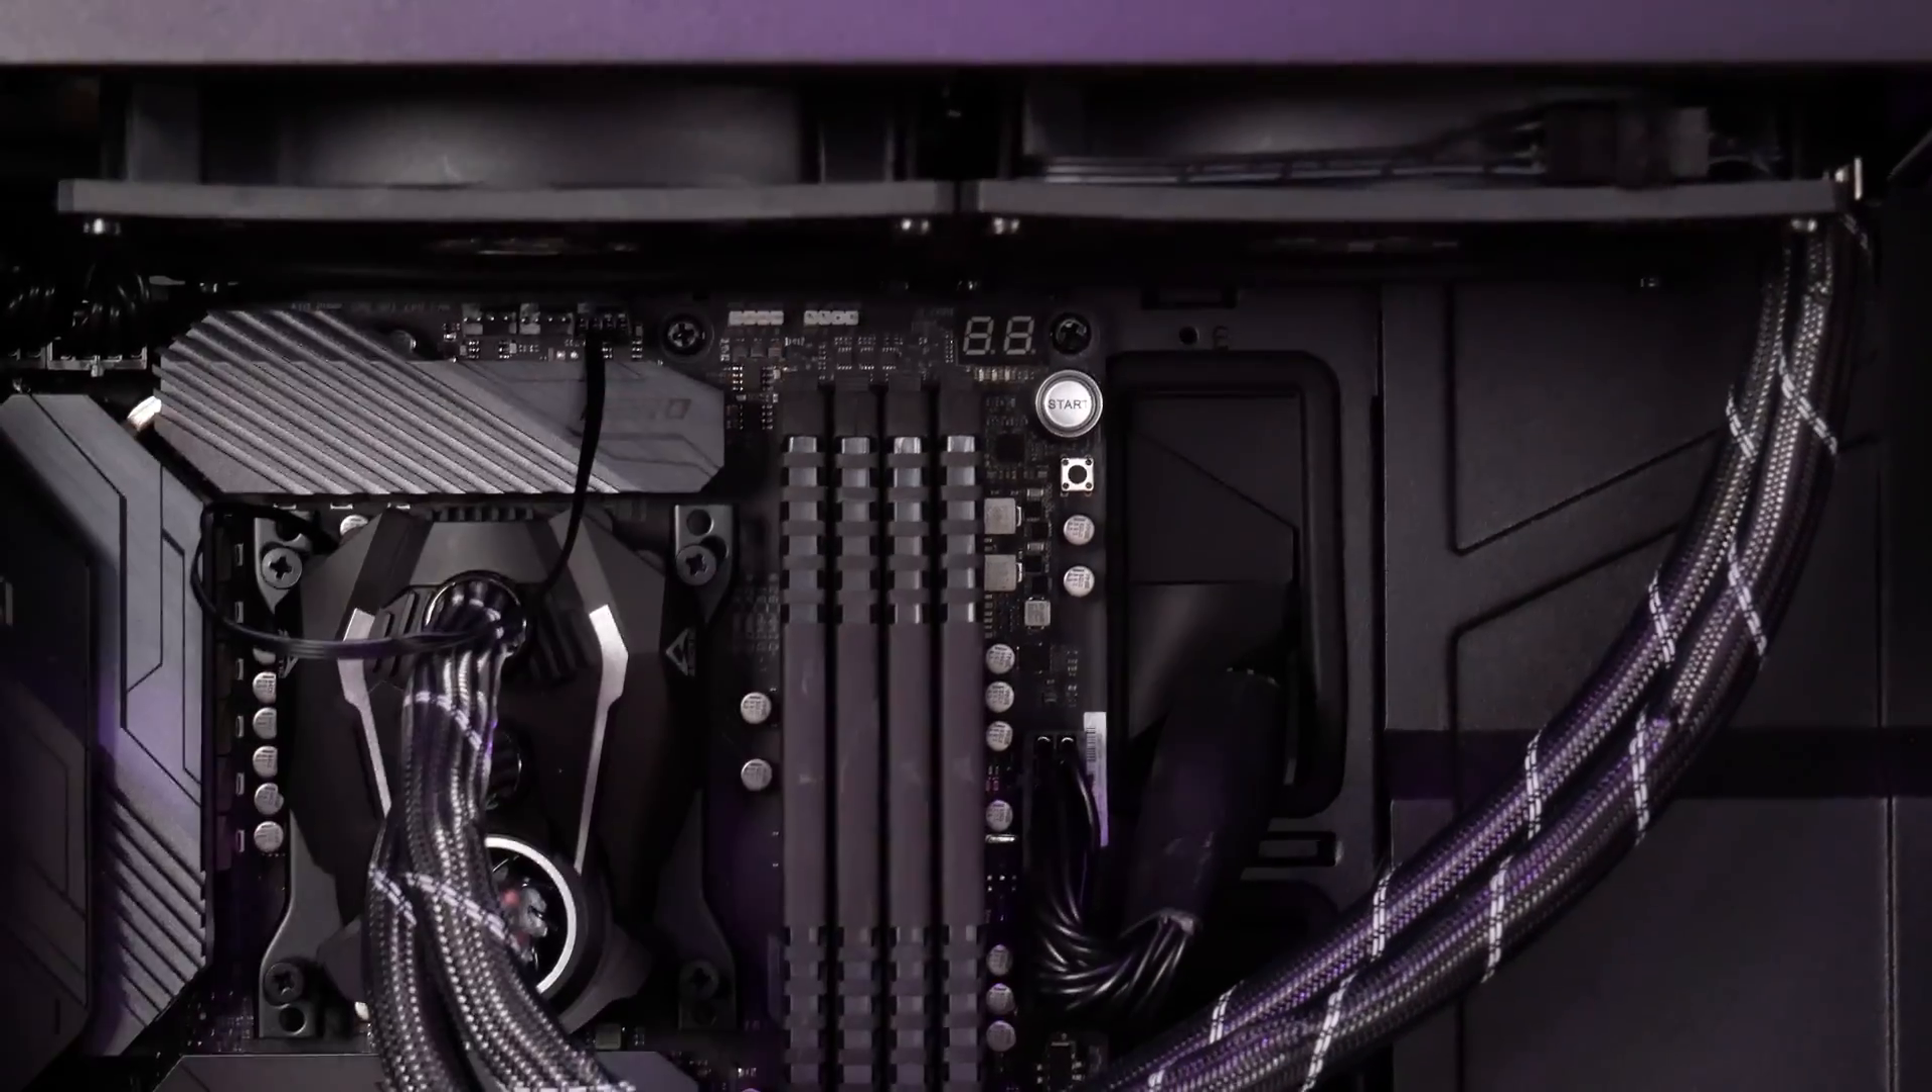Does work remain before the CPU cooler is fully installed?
No.